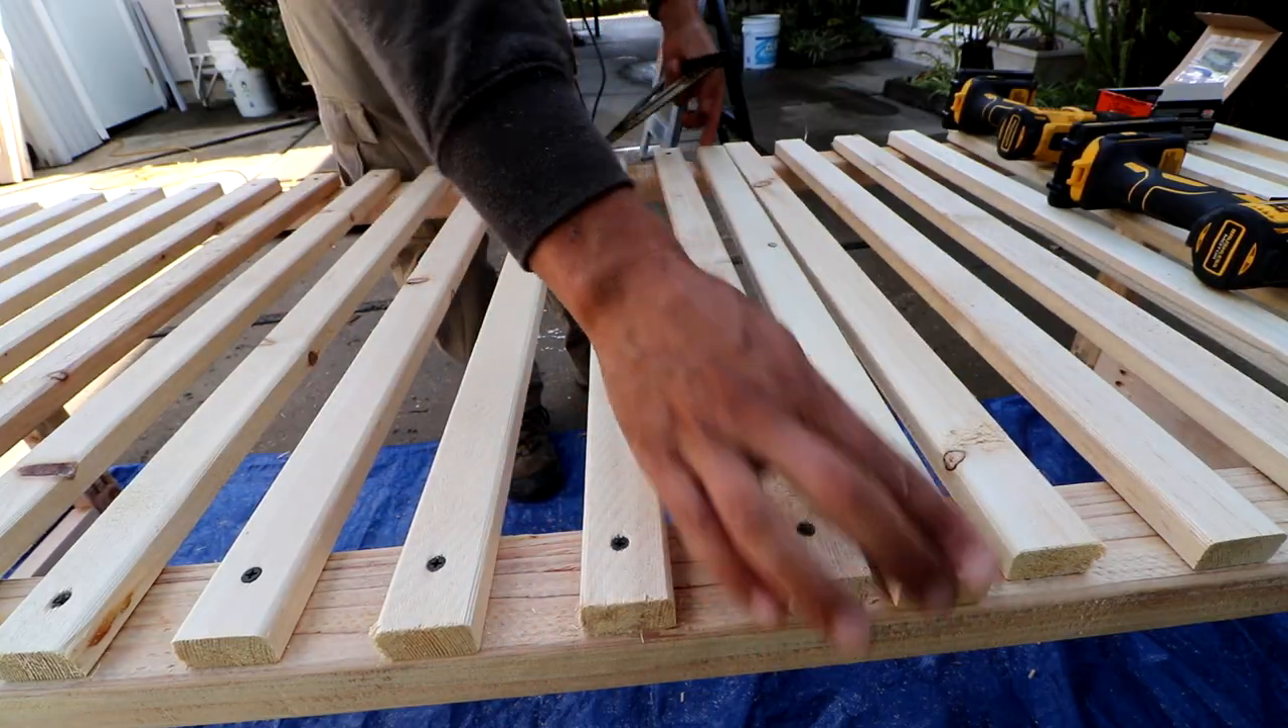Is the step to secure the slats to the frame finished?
No.